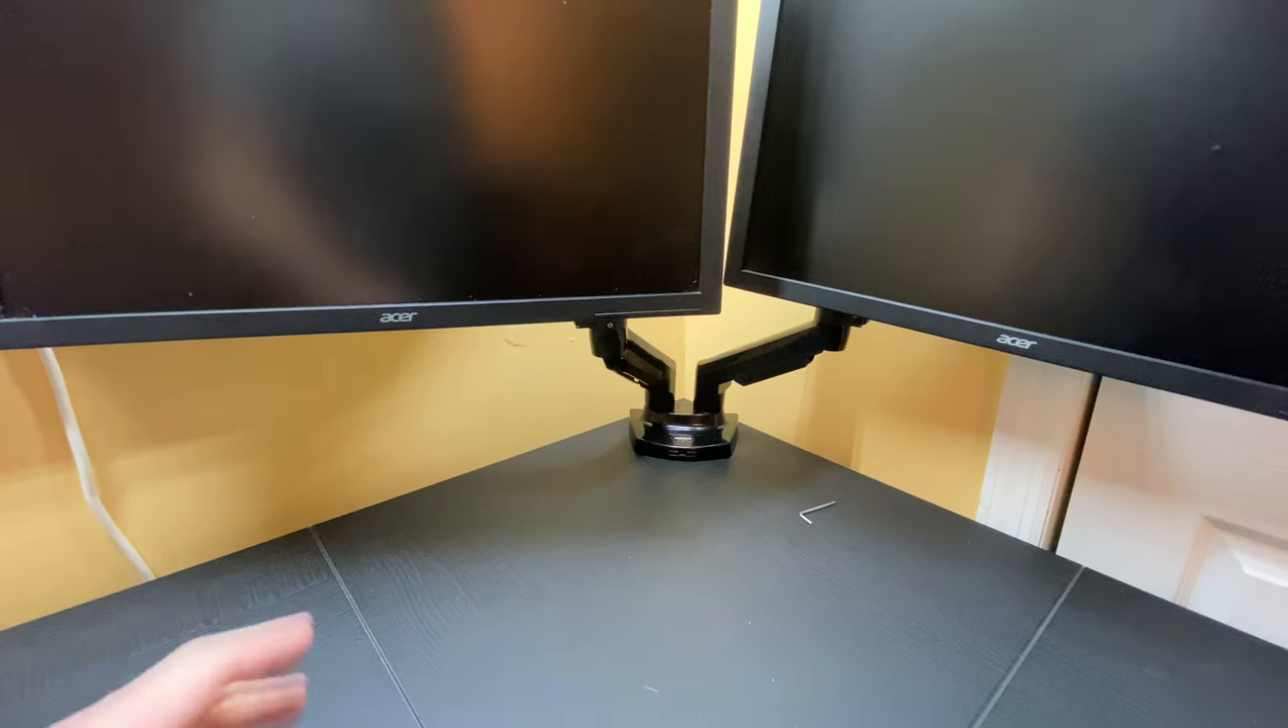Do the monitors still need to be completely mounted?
No.